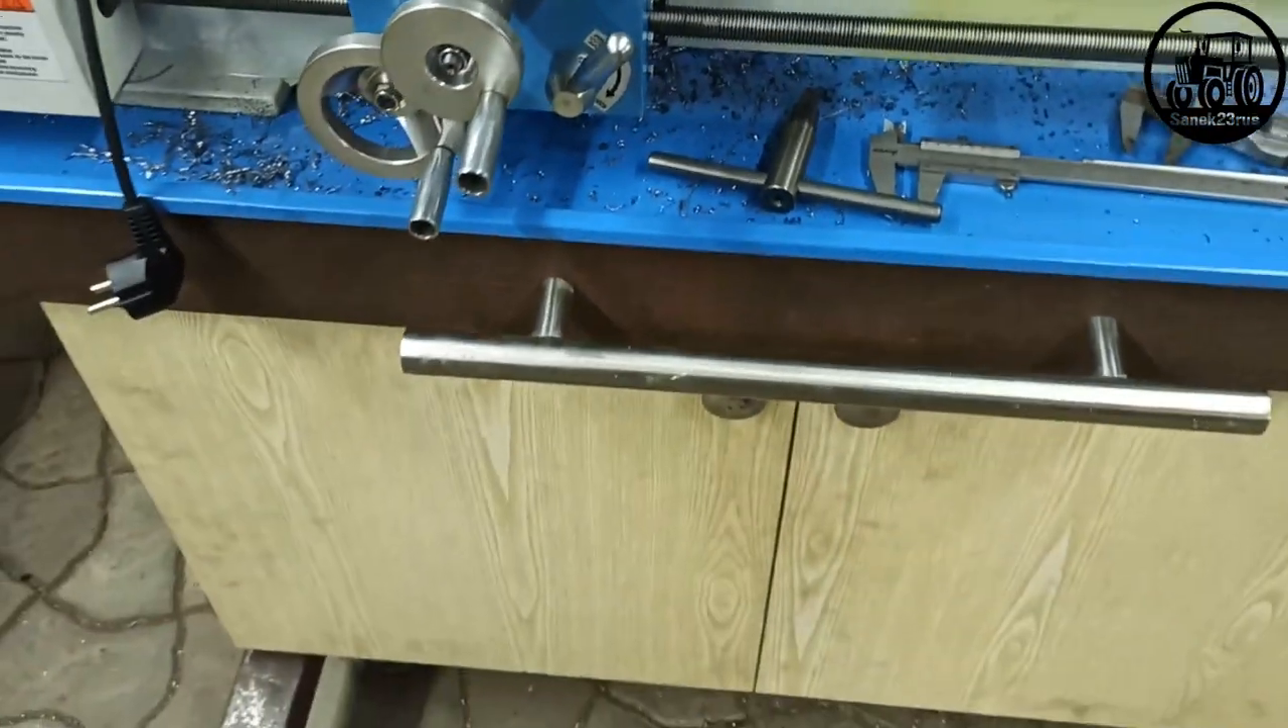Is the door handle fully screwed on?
Yes.